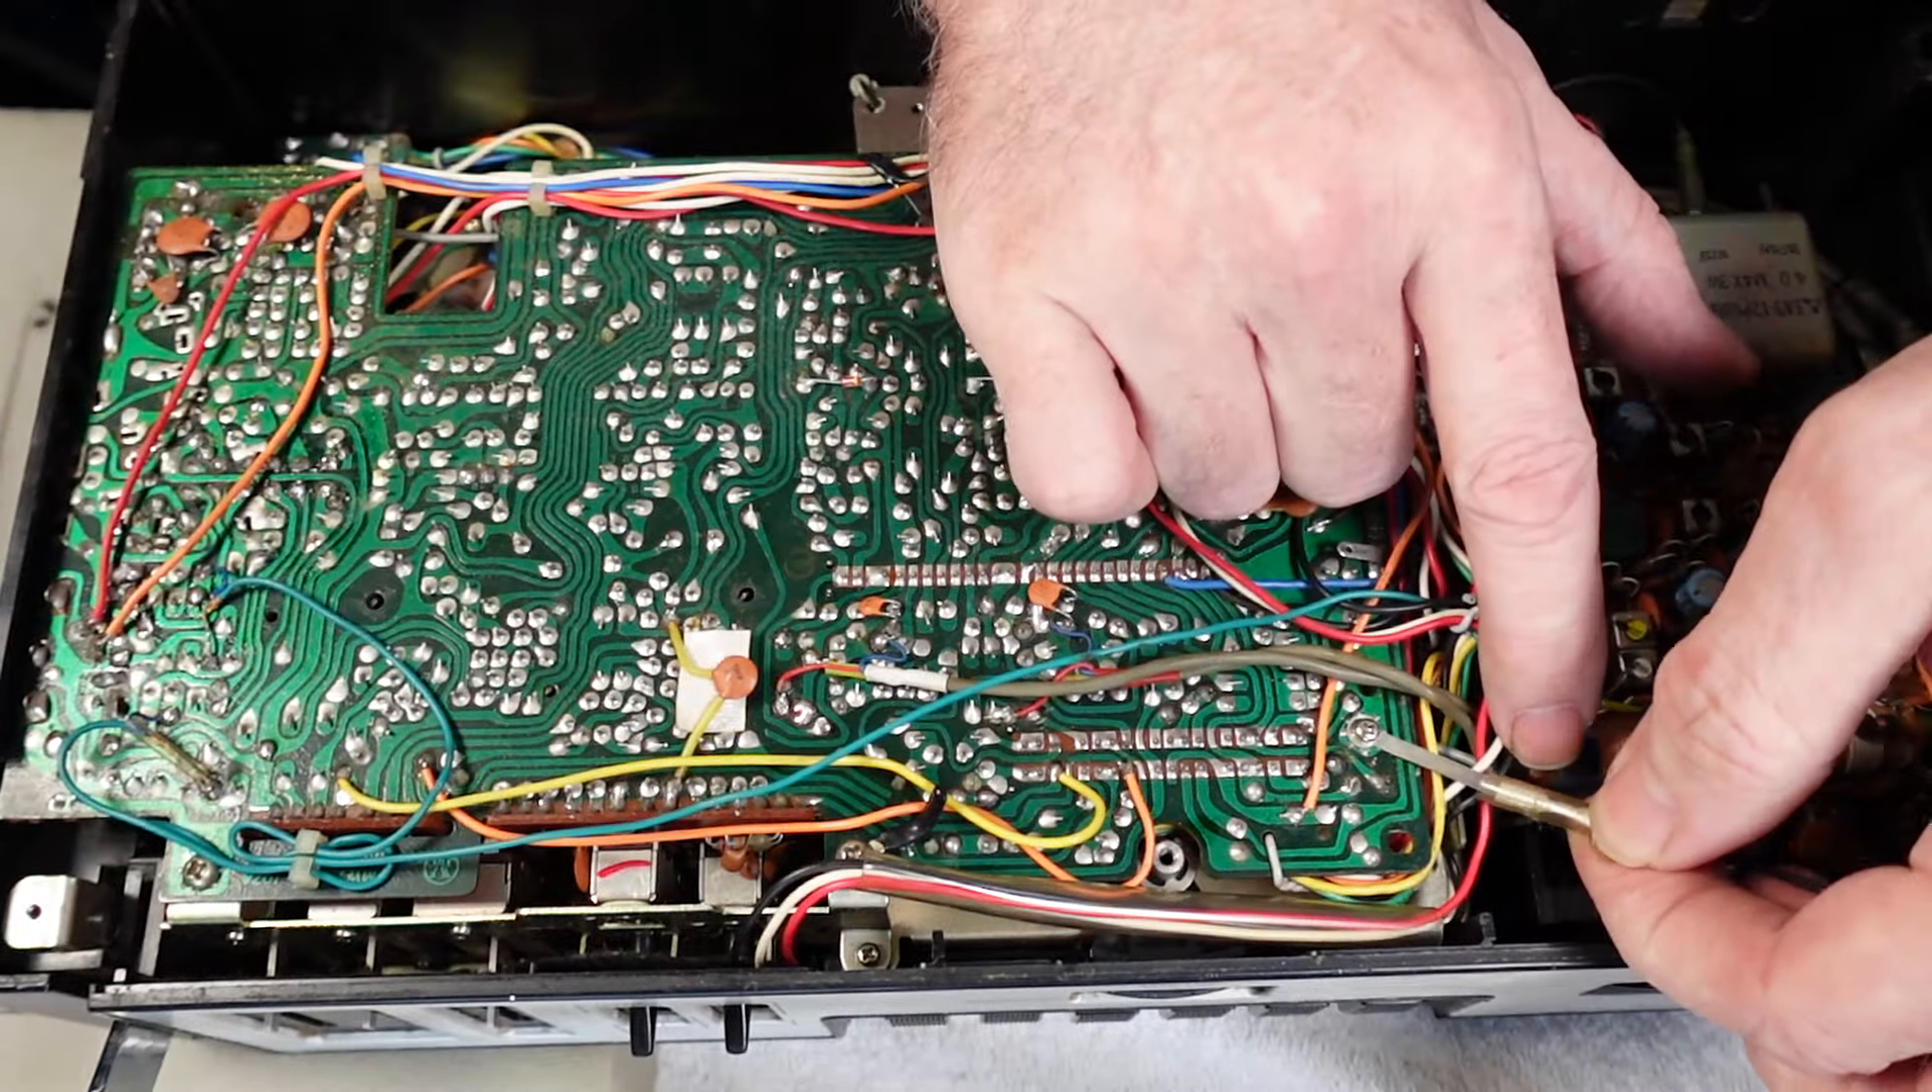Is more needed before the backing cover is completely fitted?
Yes.